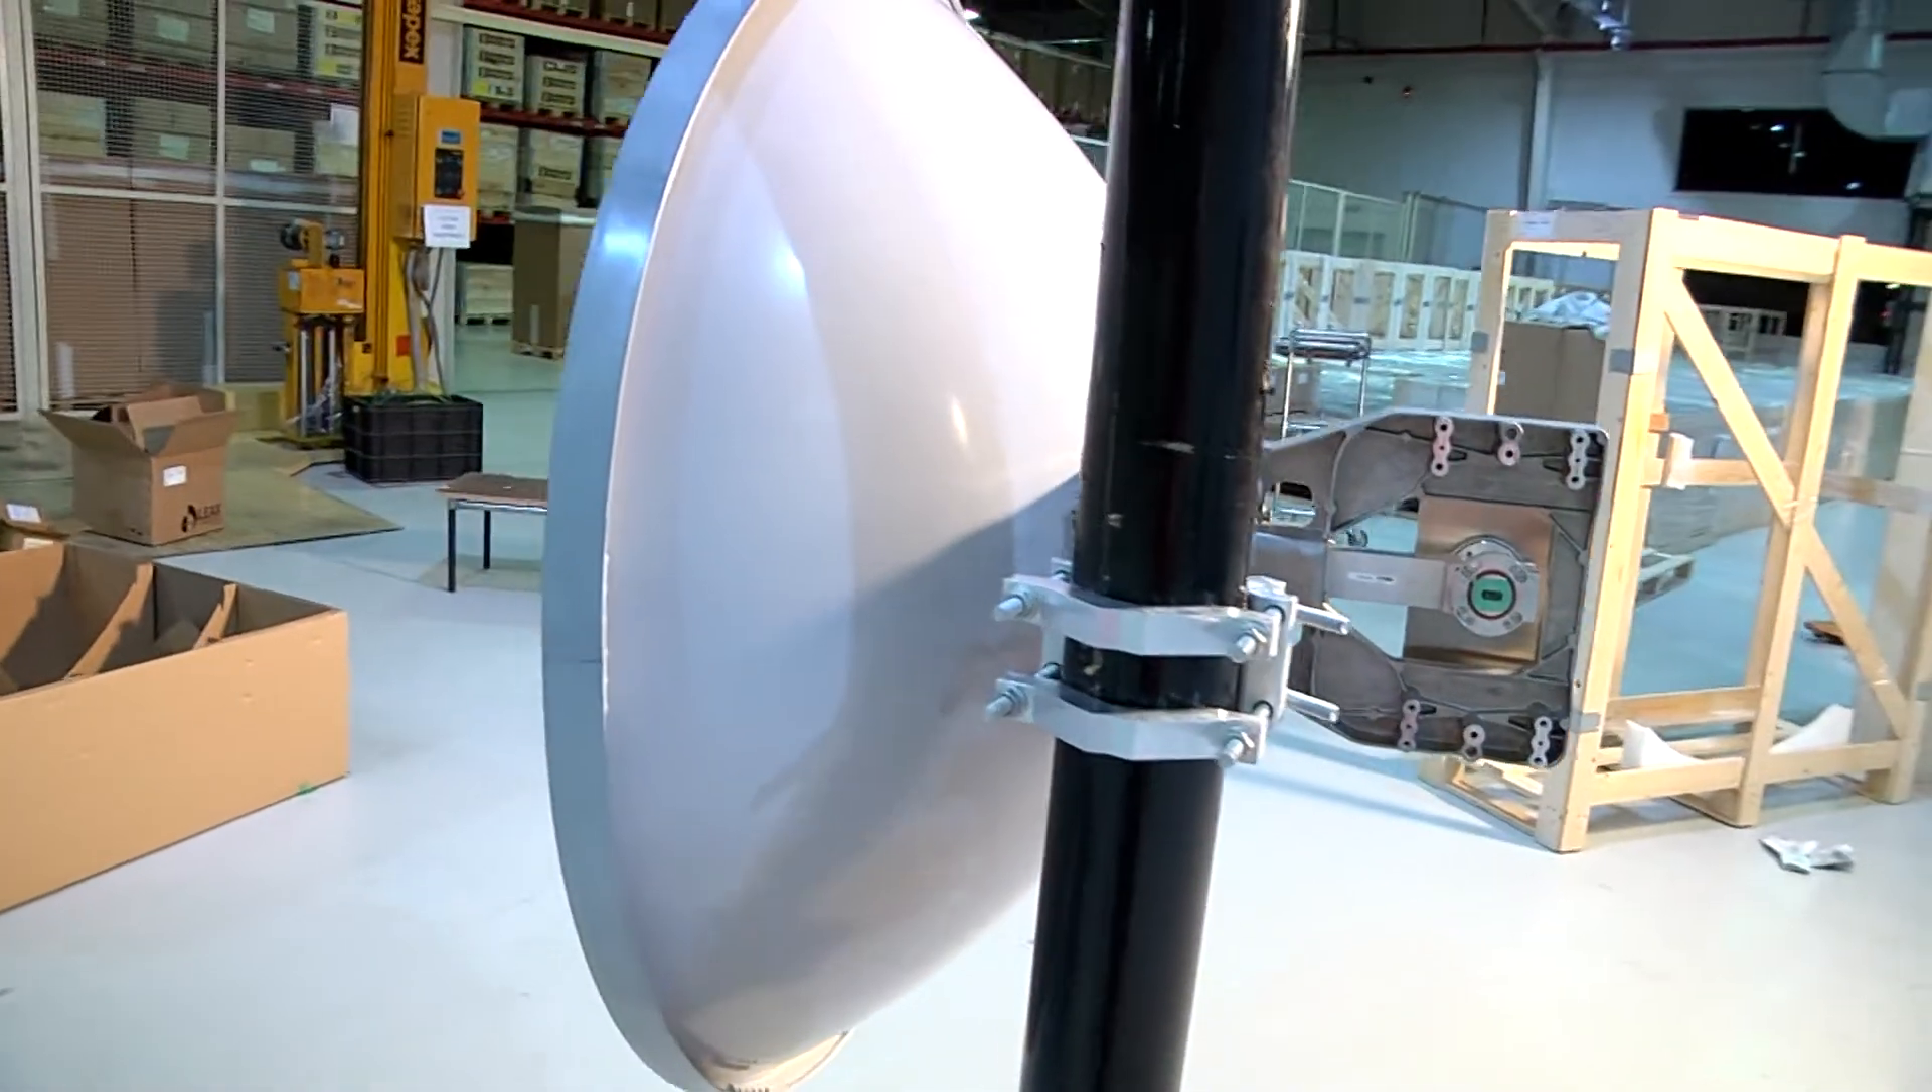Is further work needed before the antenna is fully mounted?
No.